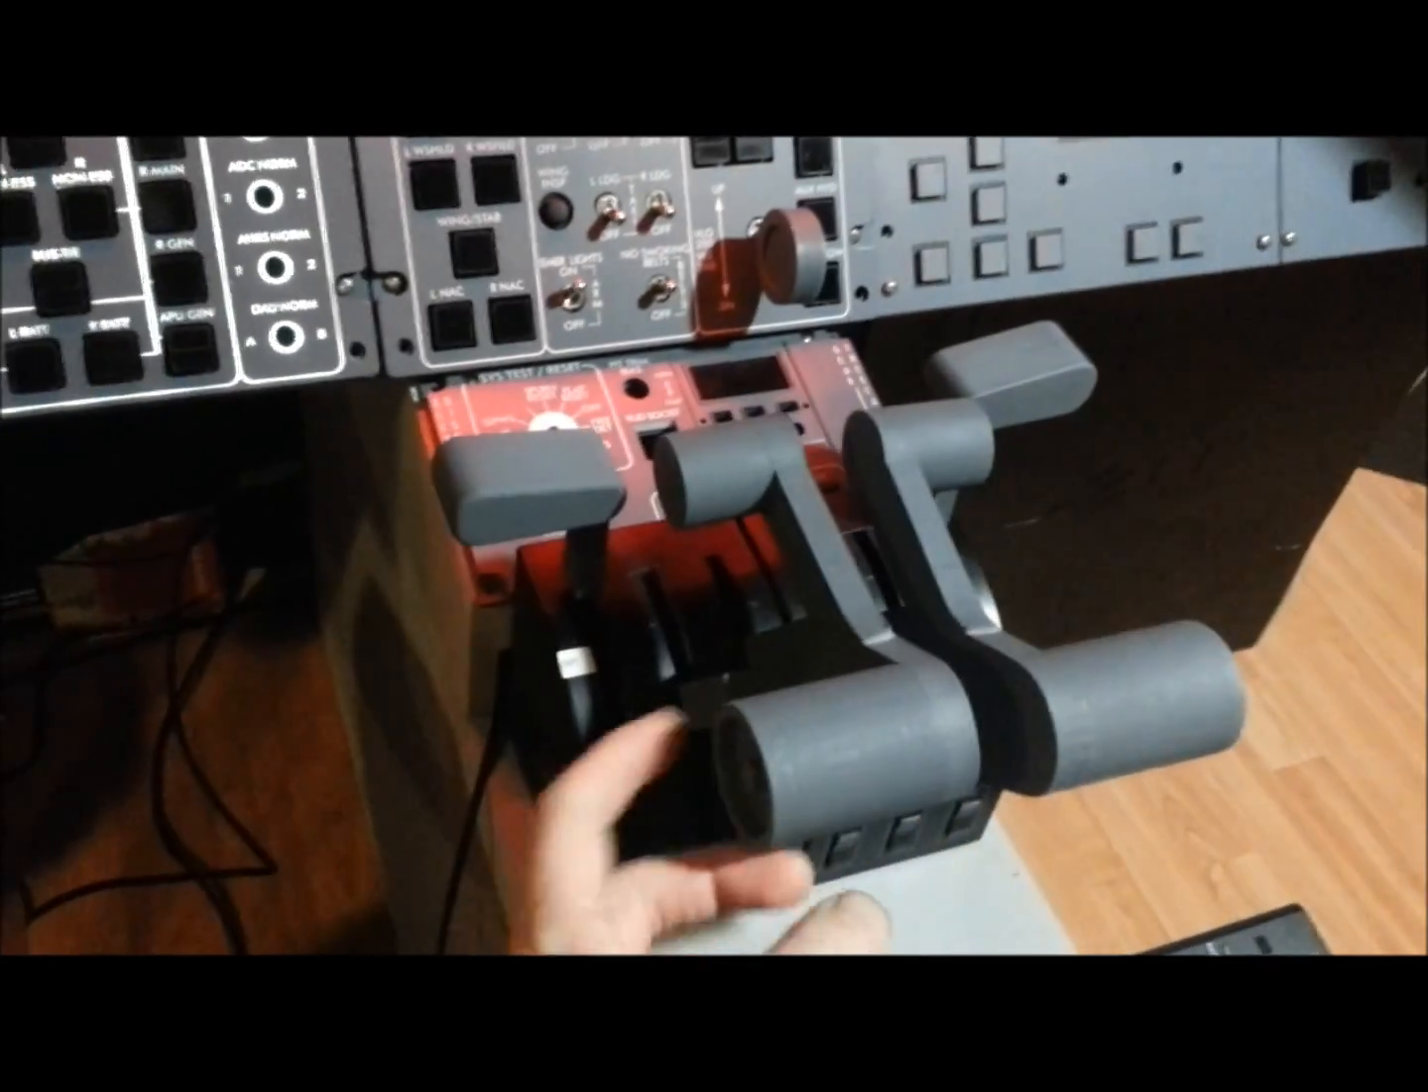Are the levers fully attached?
Yes.